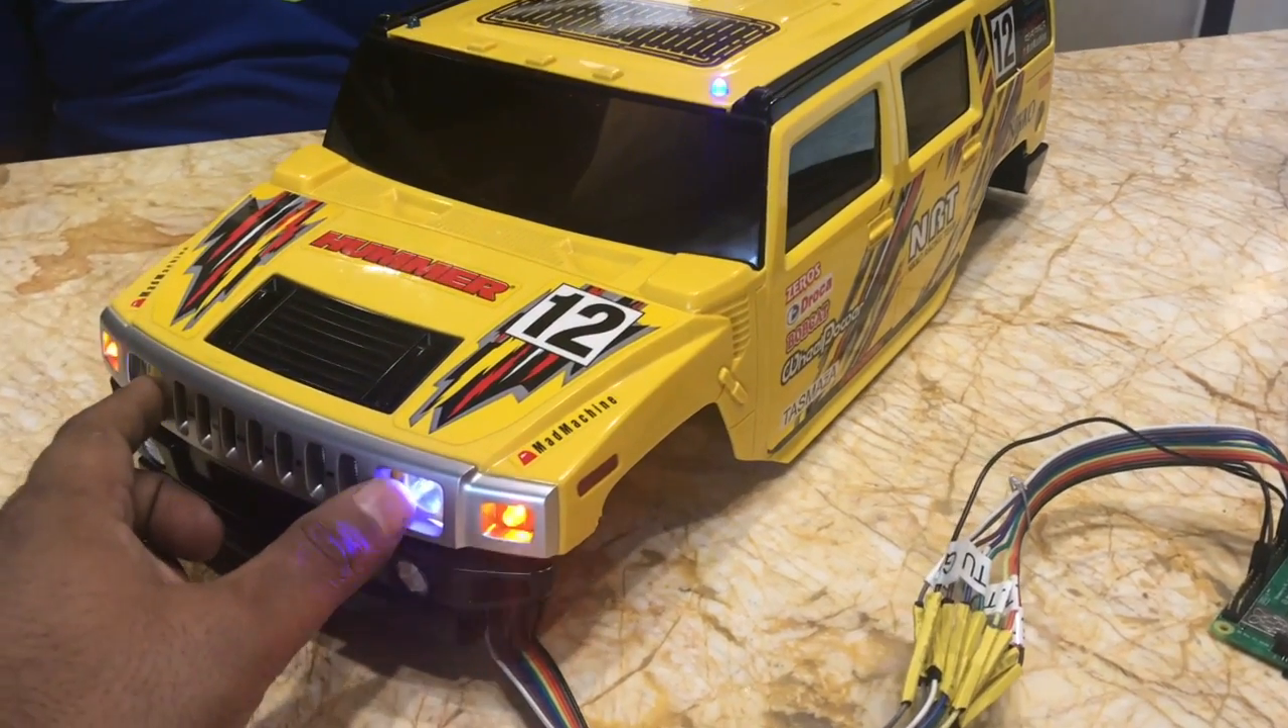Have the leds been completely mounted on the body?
Yes.